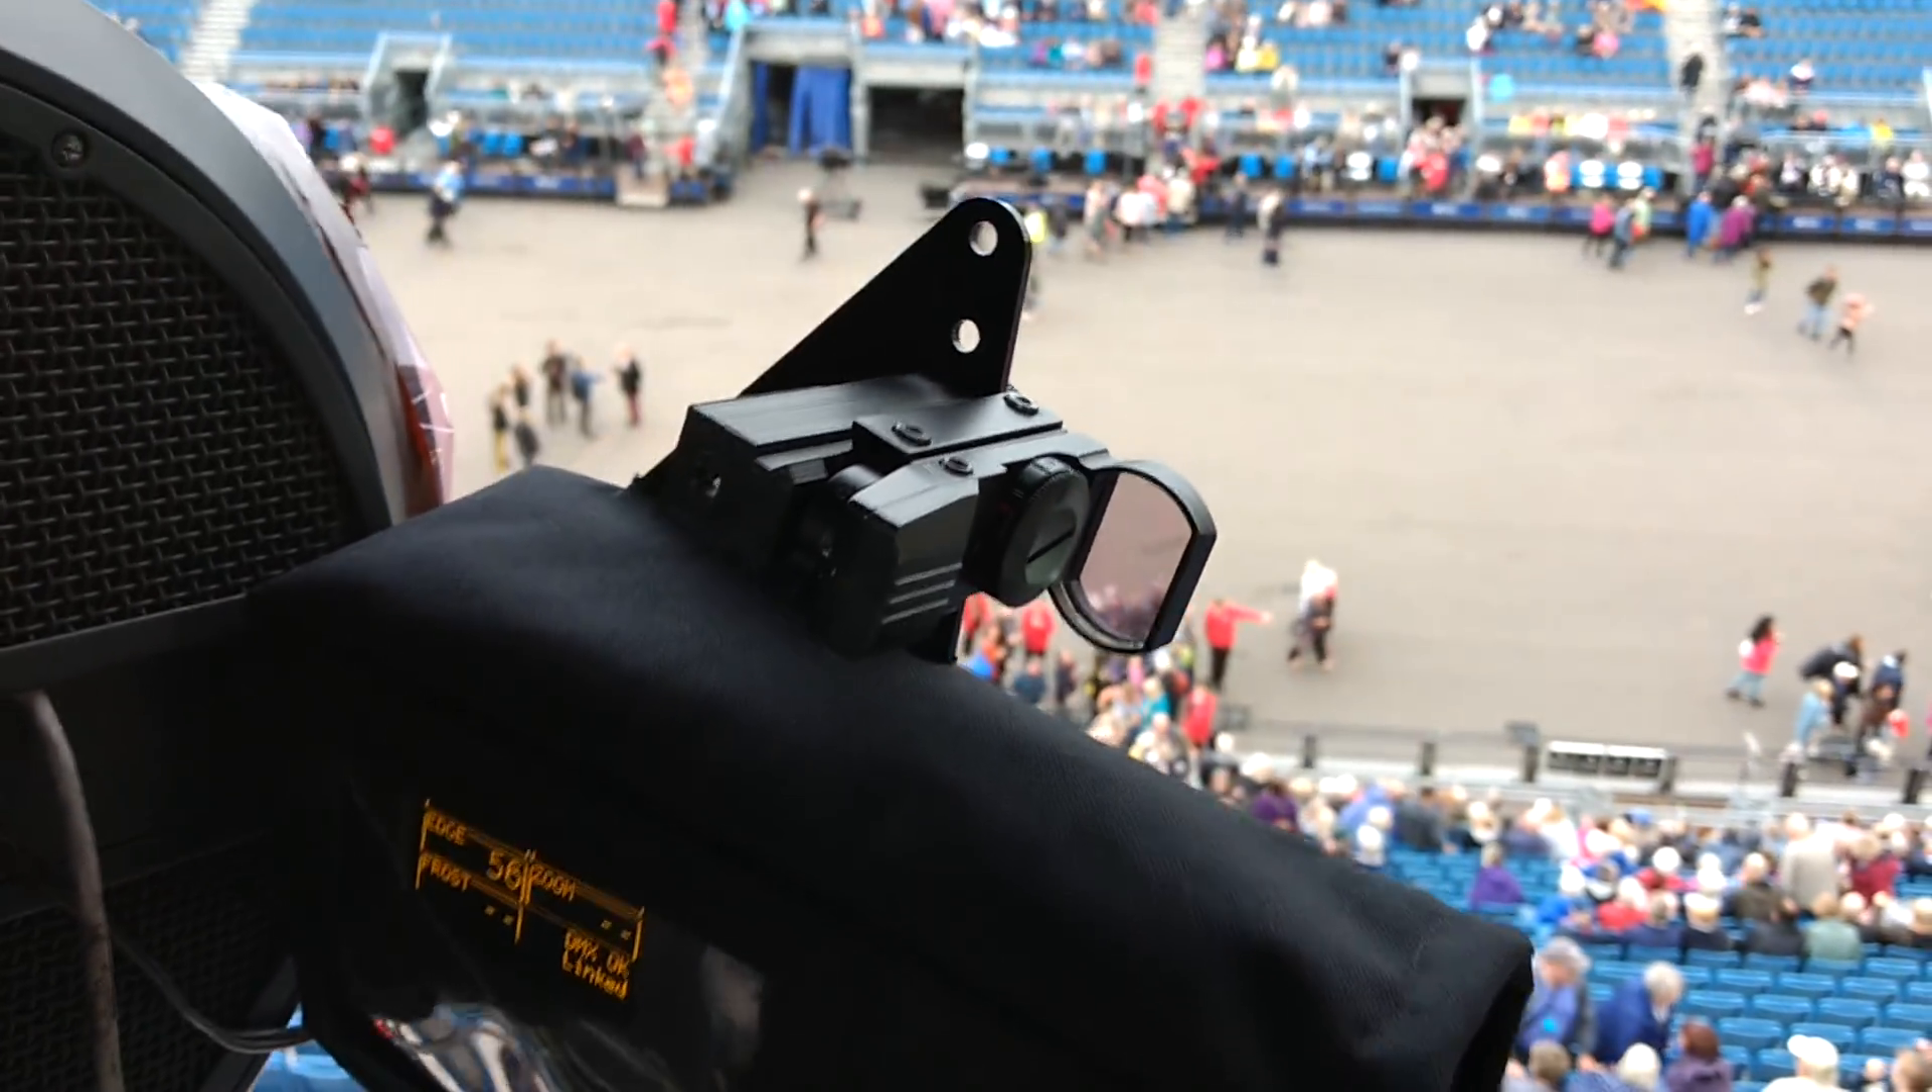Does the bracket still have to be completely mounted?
No.